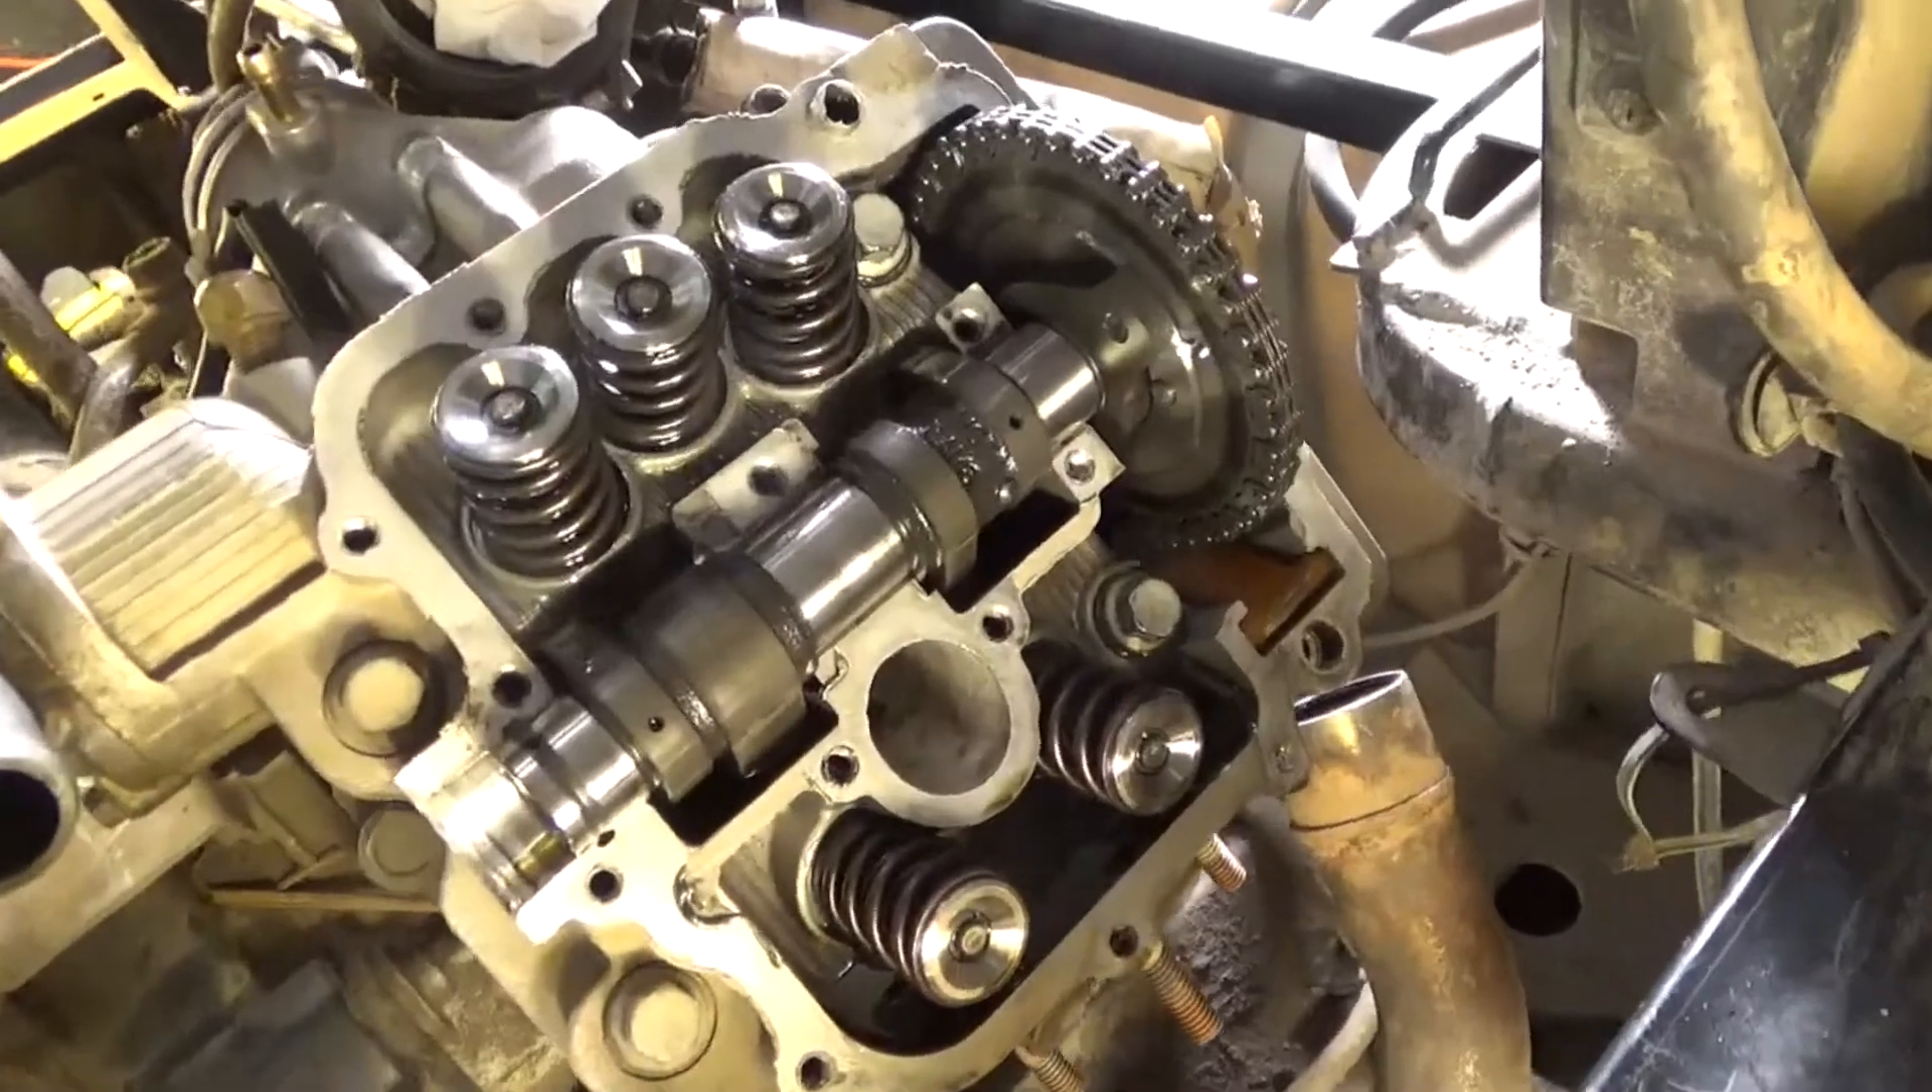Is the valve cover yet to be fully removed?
No.